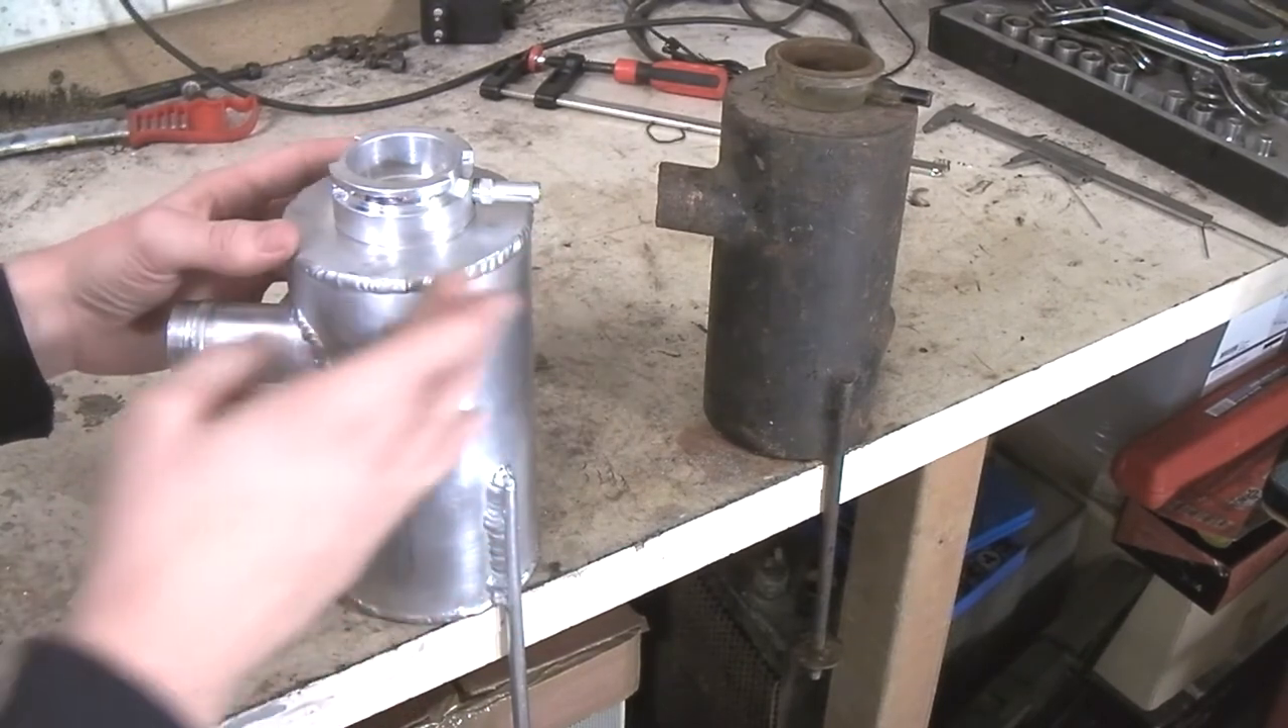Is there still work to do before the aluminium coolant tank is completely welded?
No.